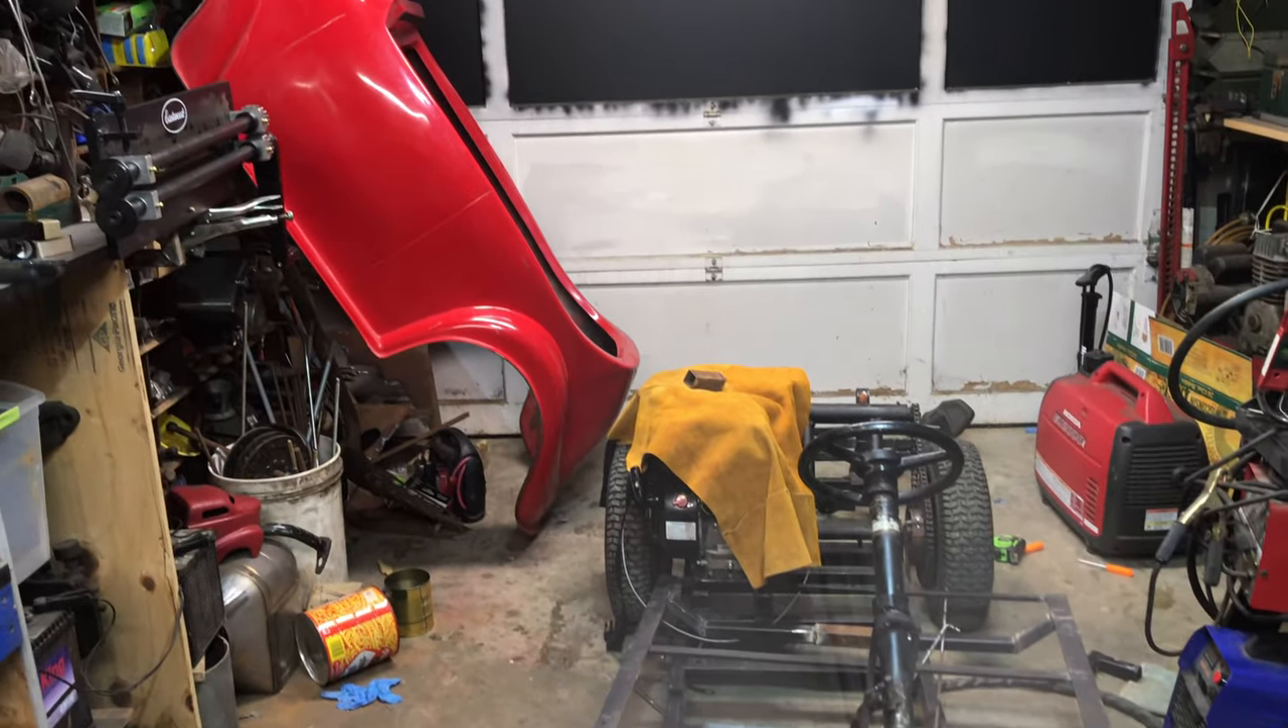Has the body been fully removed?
Yes.